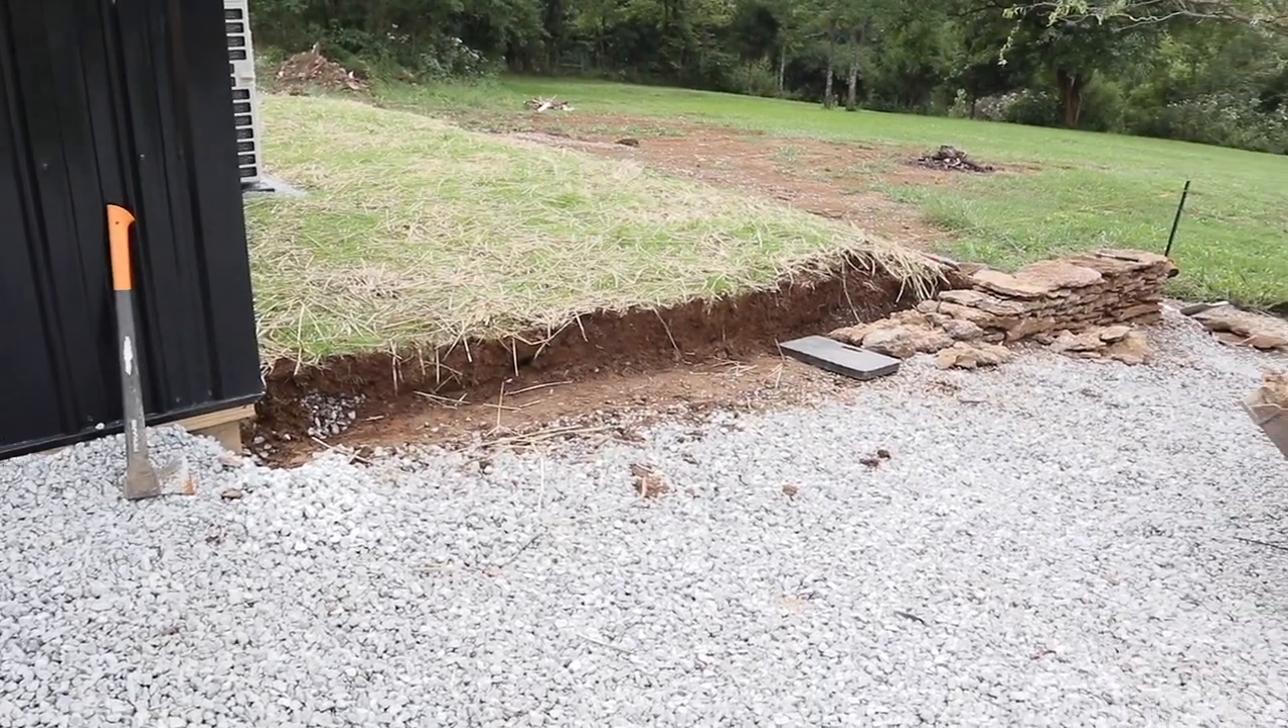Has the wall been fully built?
No.